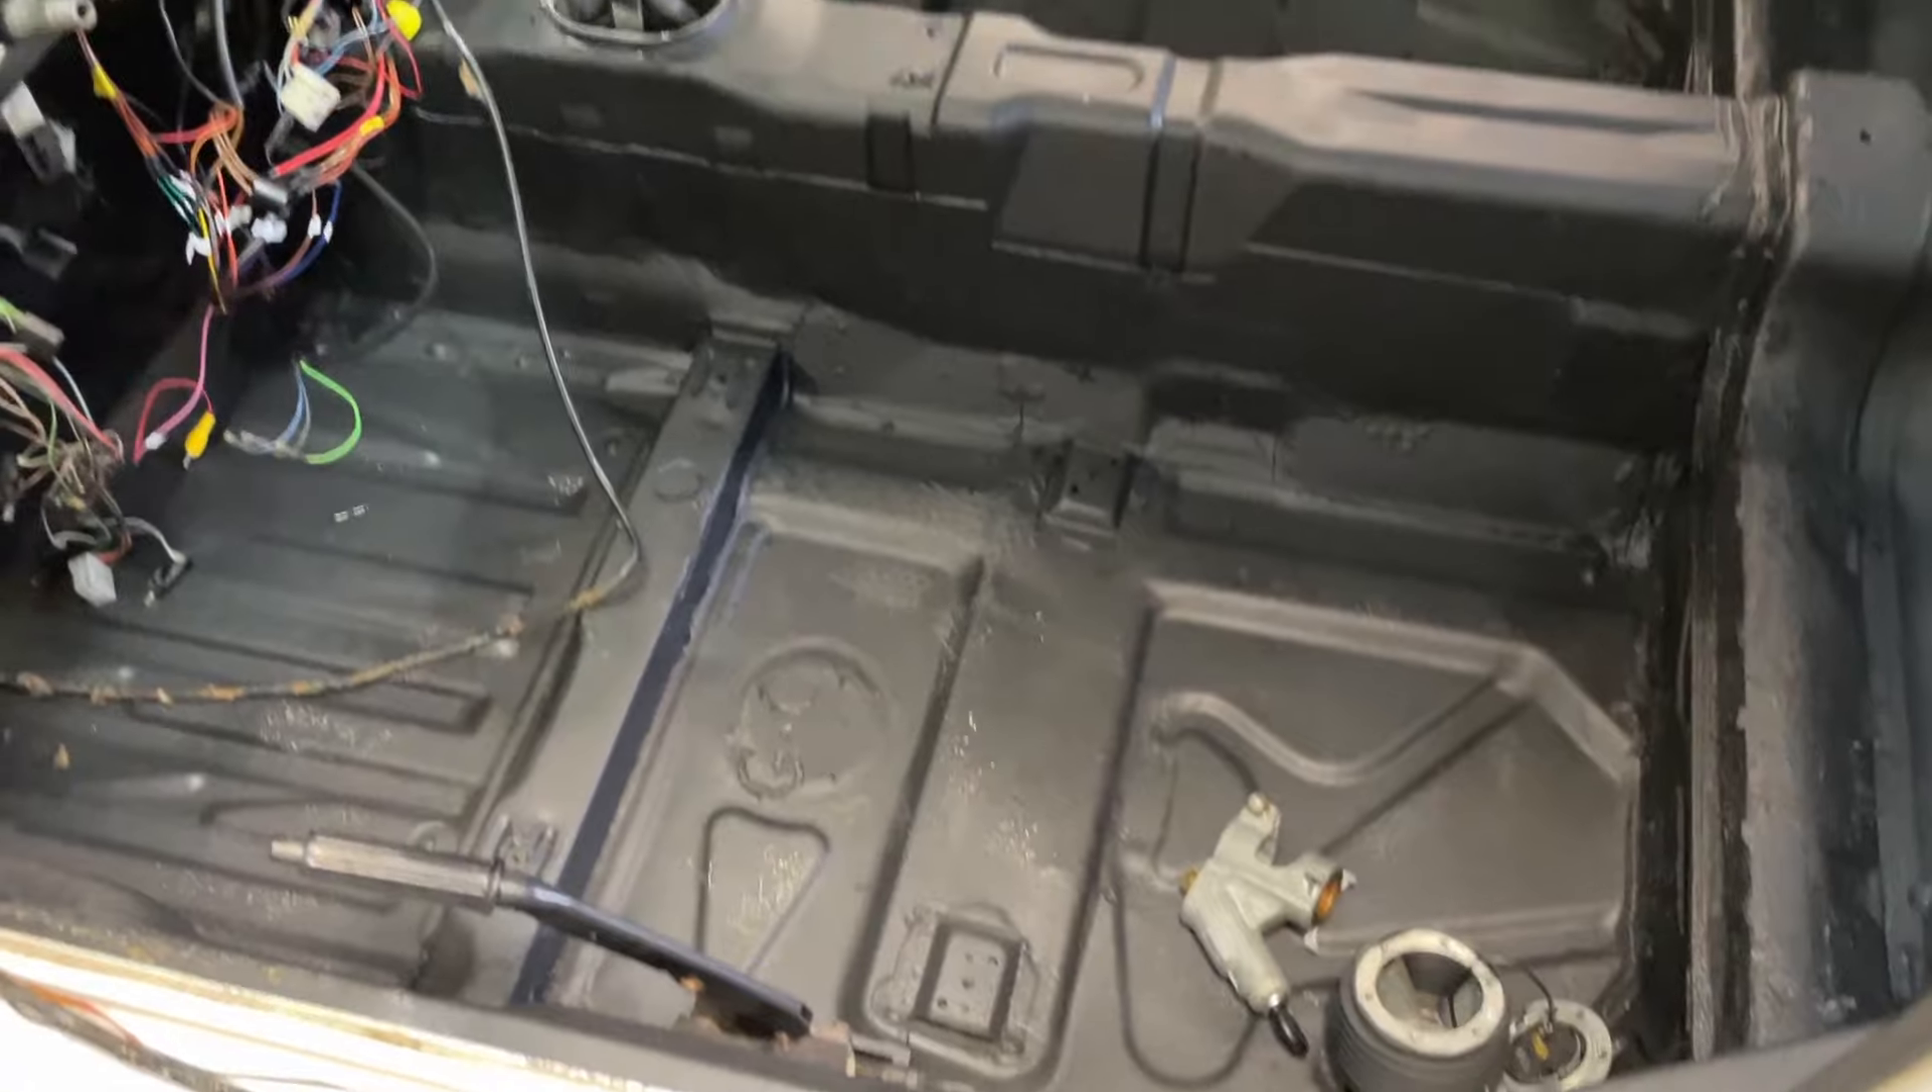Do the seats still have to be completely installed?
Yes.